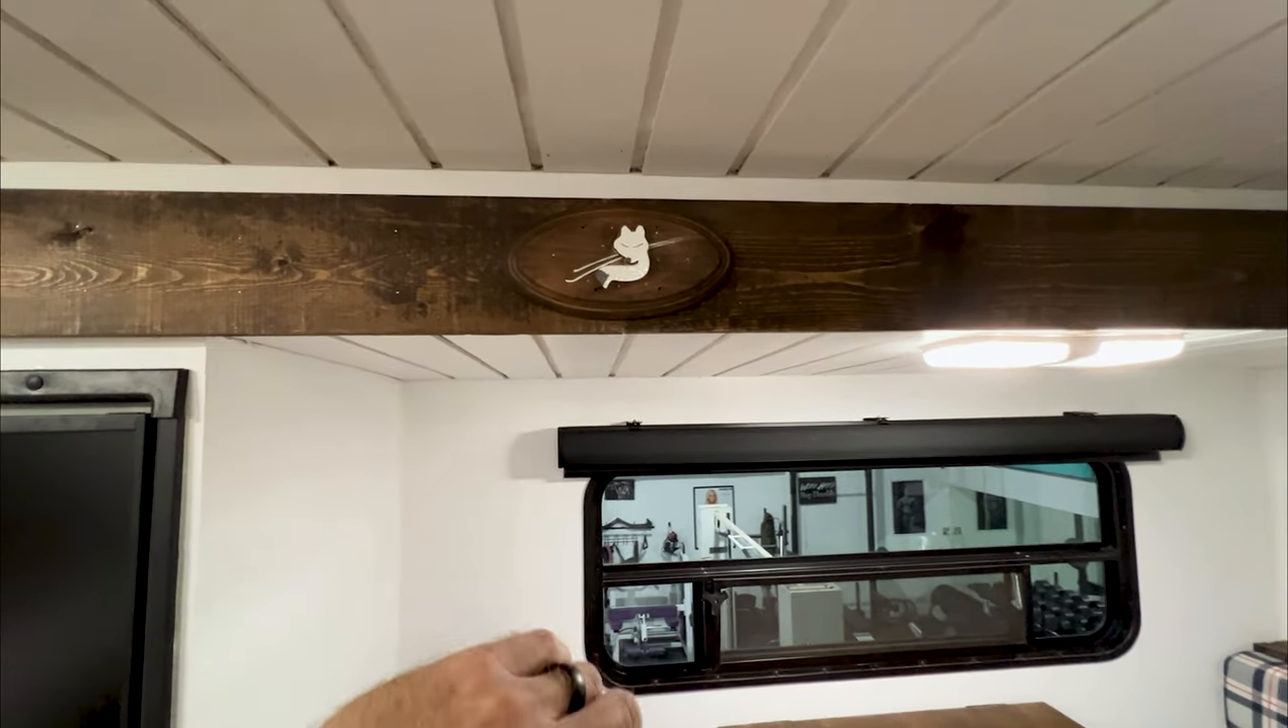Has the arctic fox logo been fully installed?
Yes.